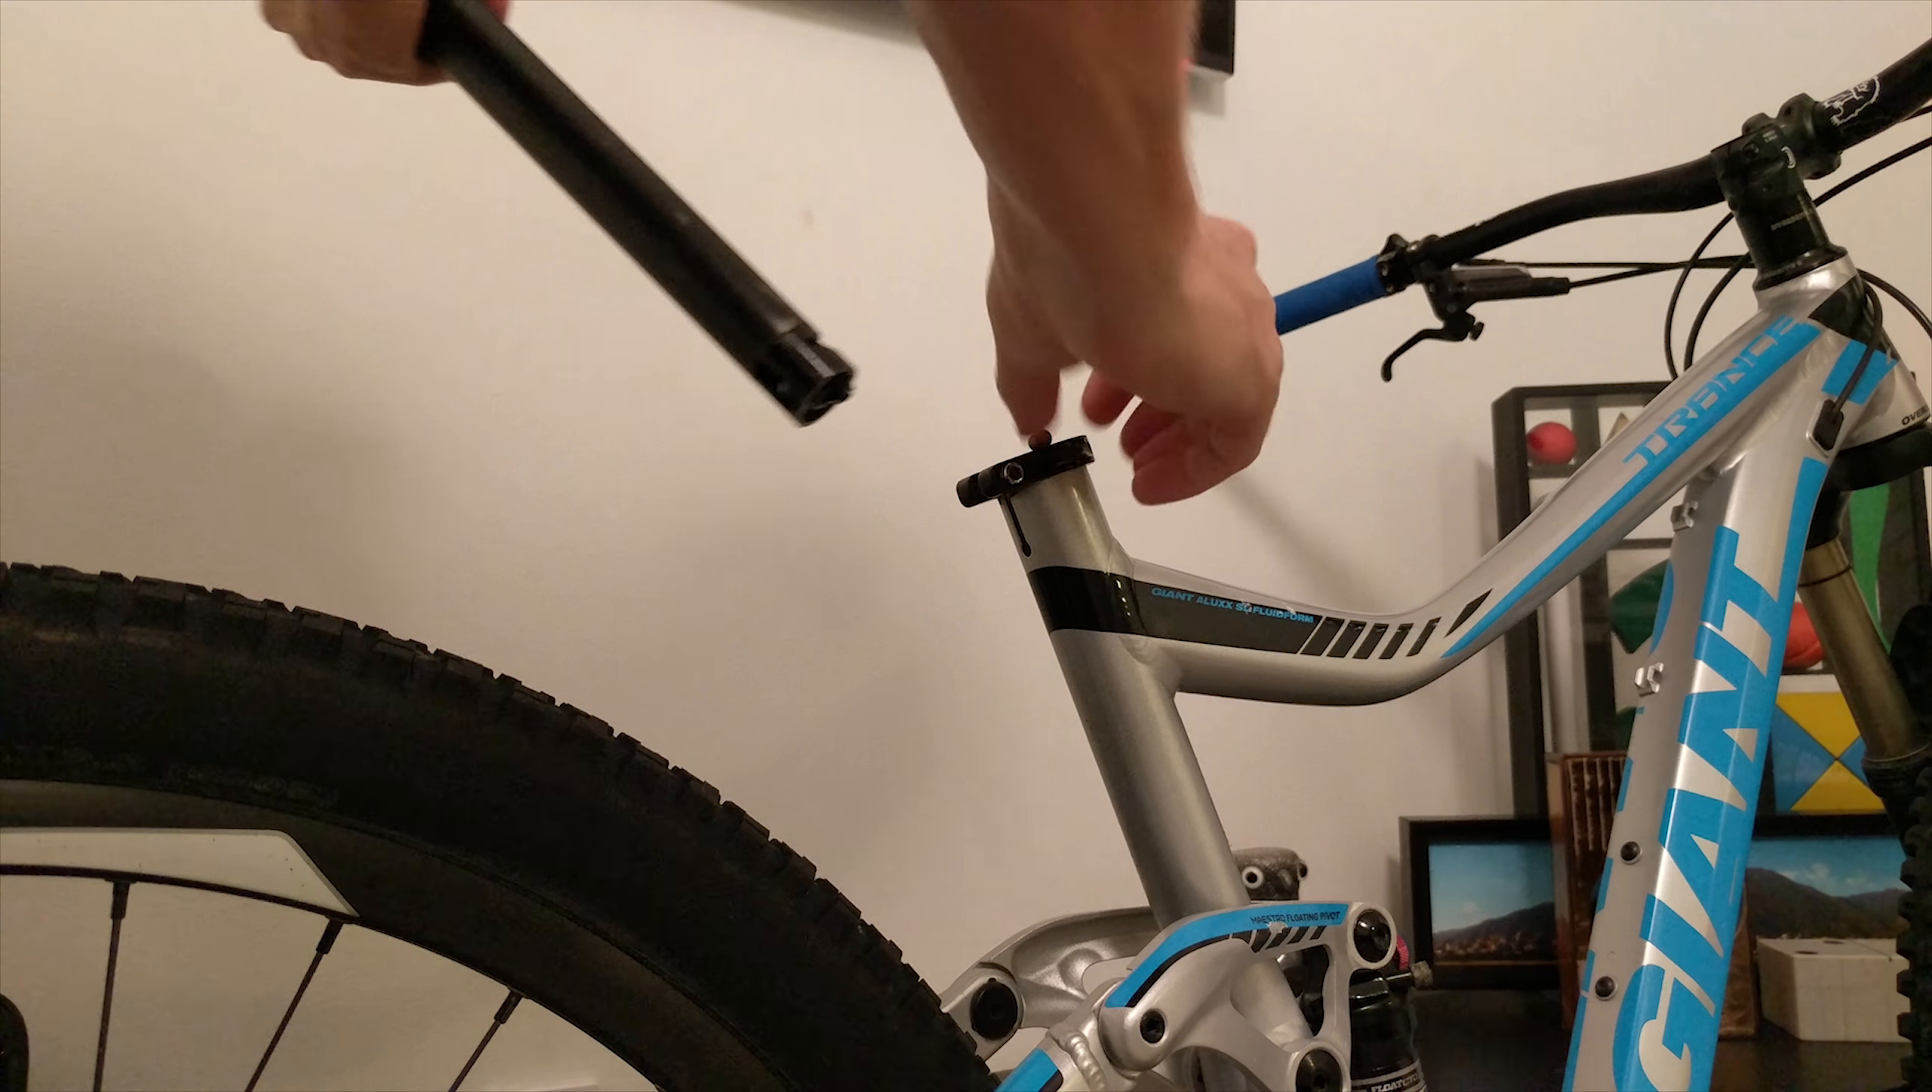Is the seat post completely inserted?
No.